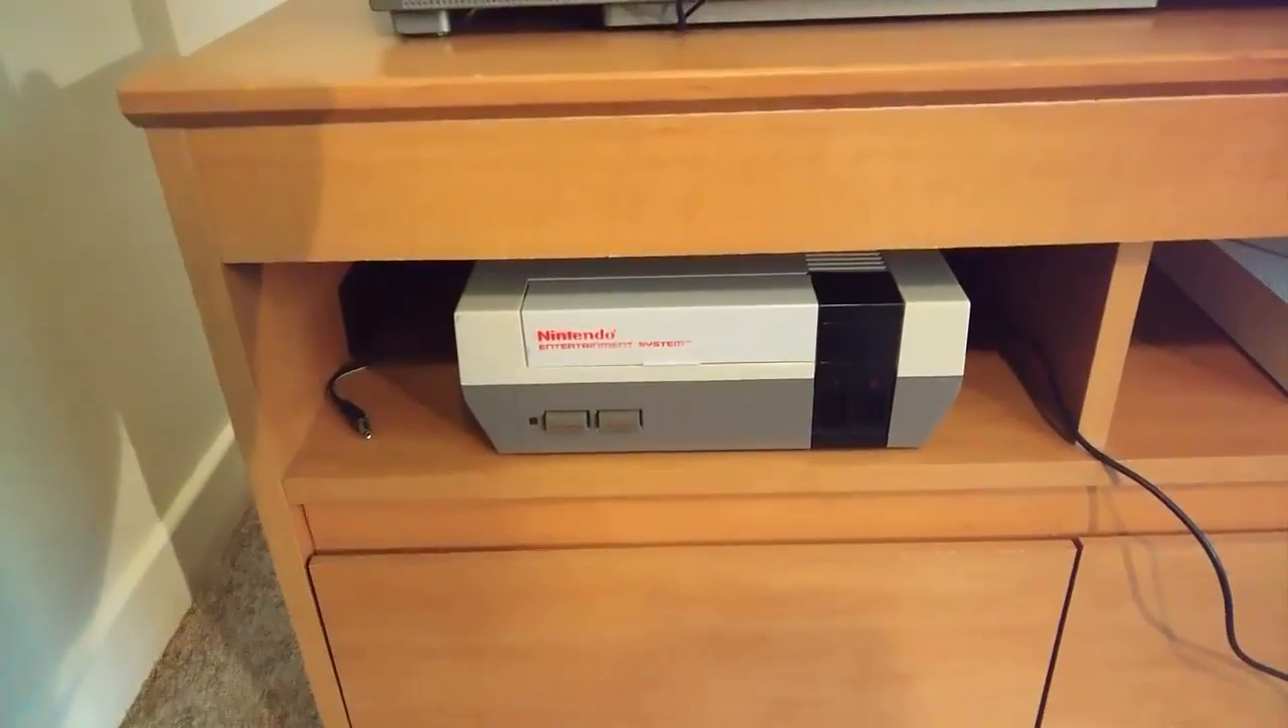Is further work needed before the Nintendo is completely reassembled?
No.